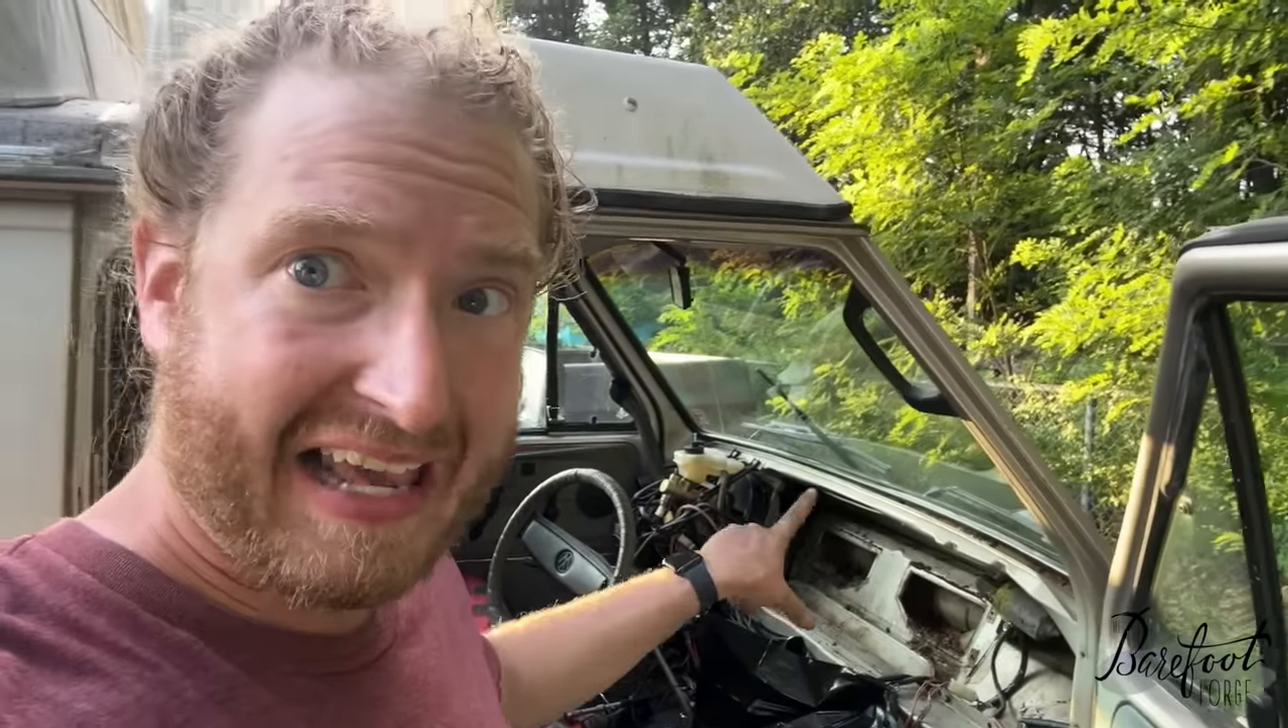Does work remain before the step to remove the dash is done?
No.